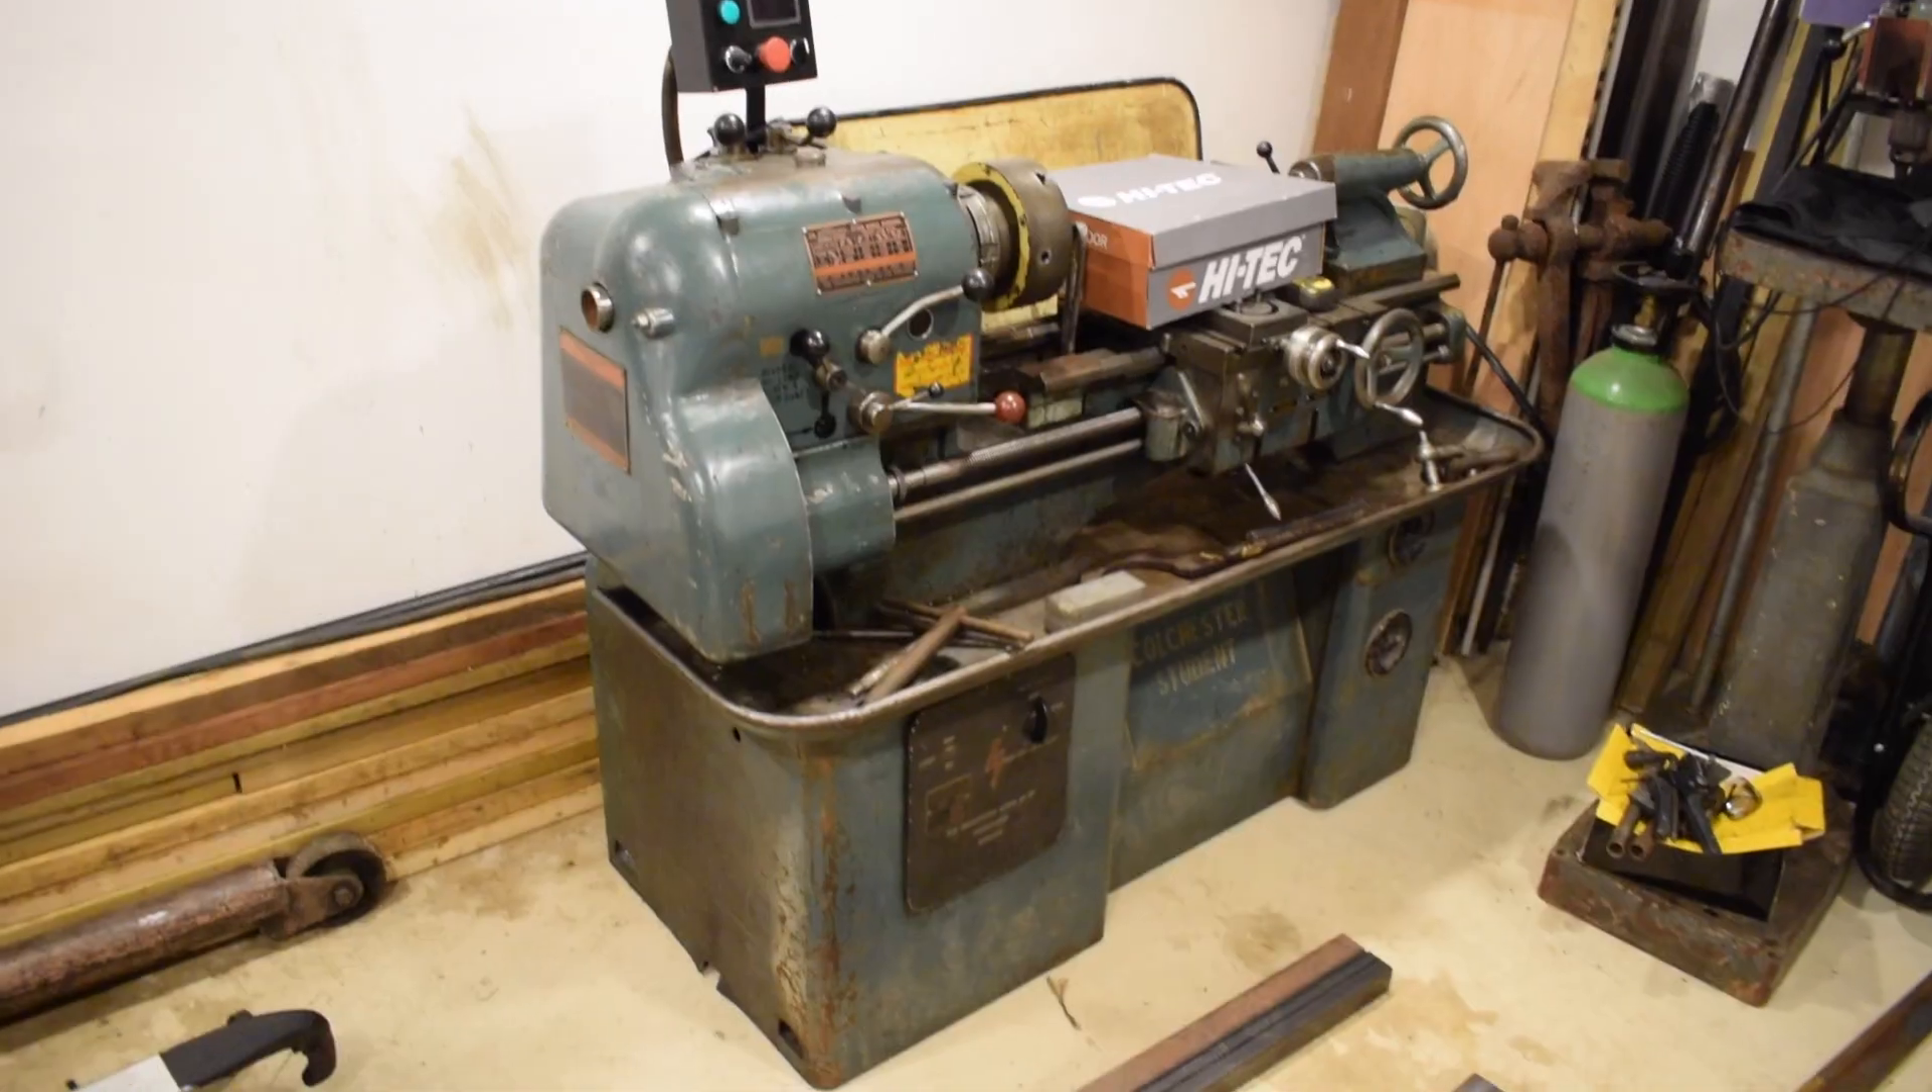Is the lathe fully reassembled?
Yes.